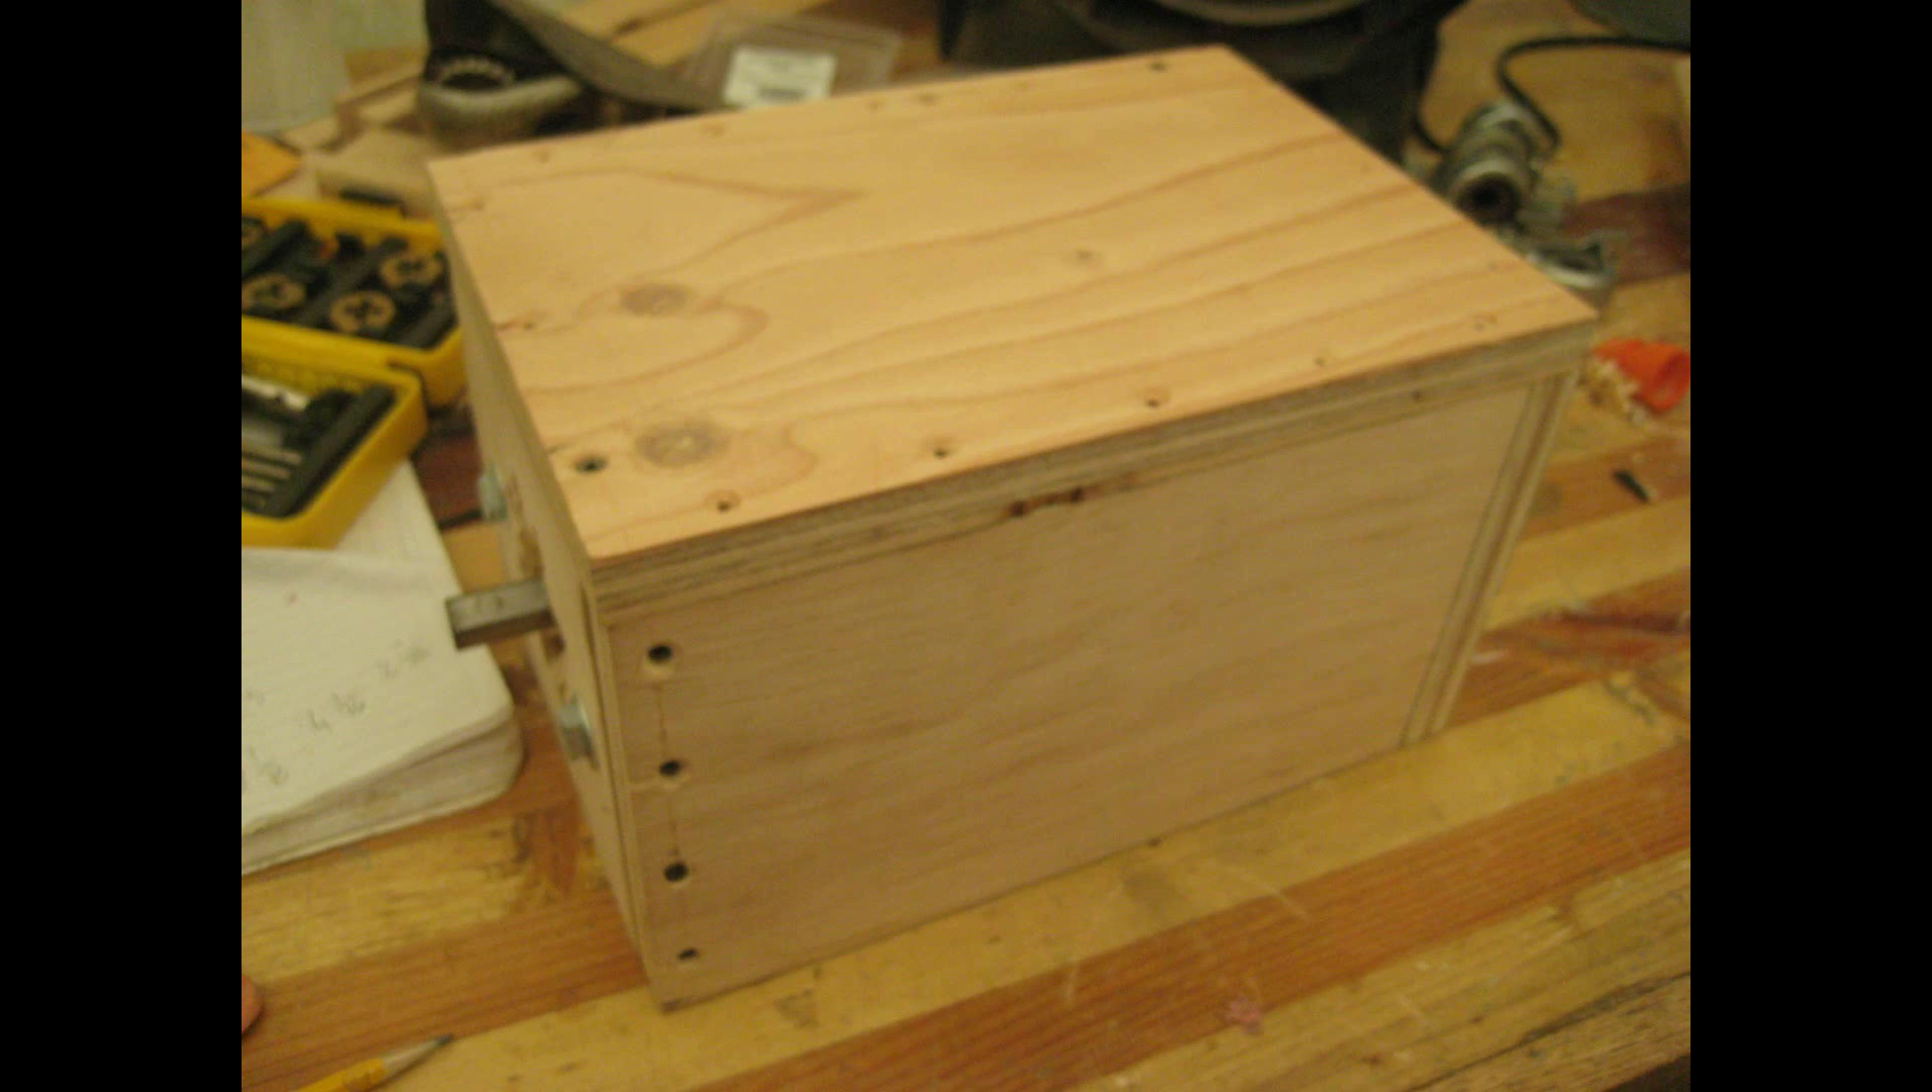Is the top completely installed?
Yes.